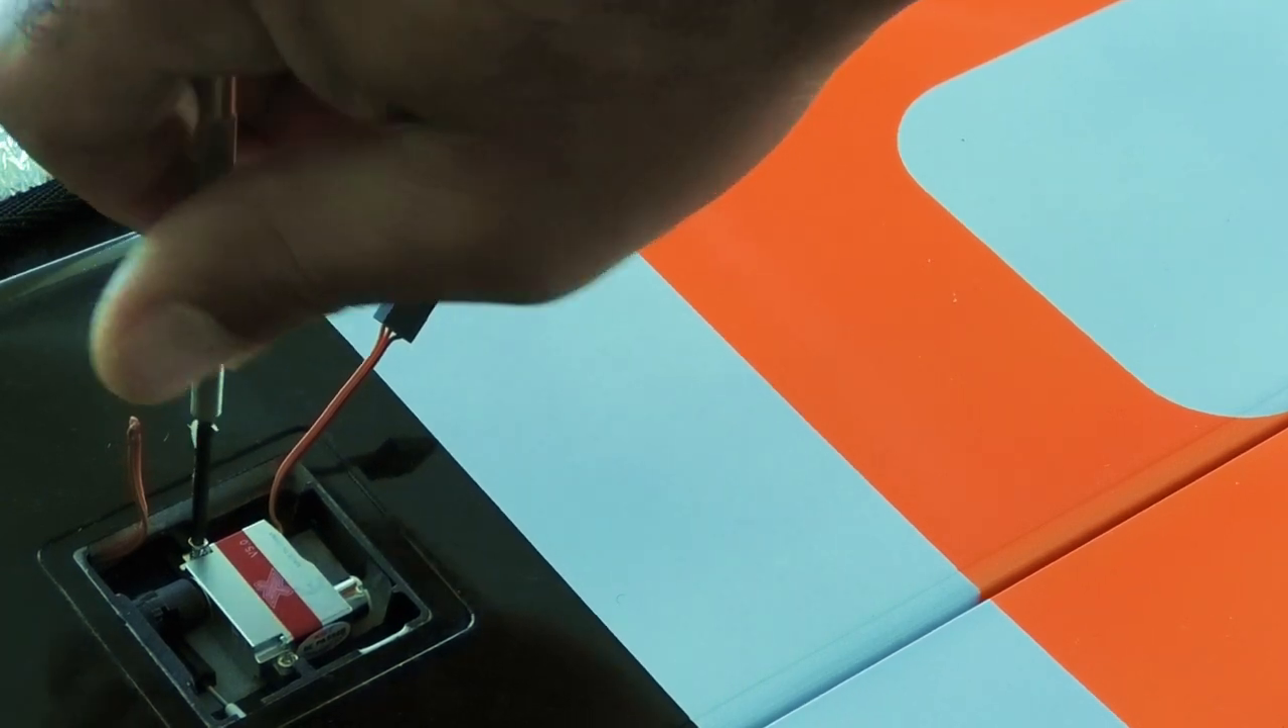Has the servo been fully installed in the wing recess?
No.